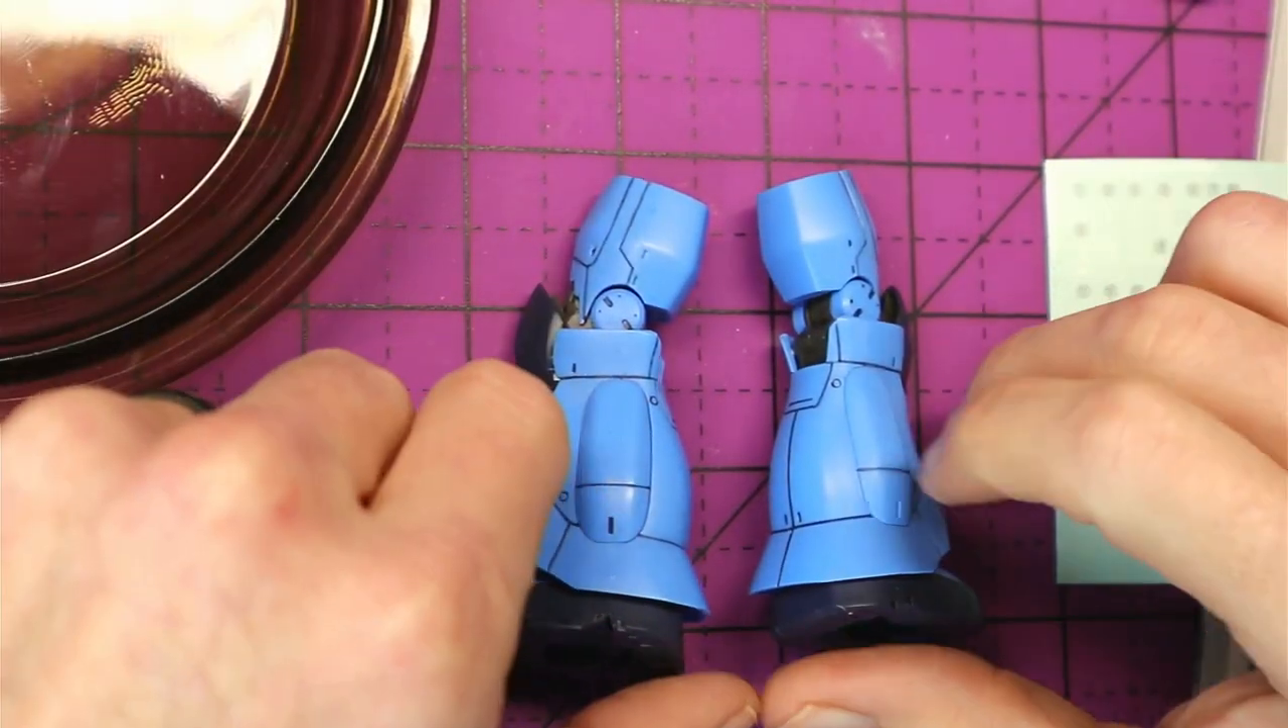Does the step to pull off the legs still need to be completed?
No.